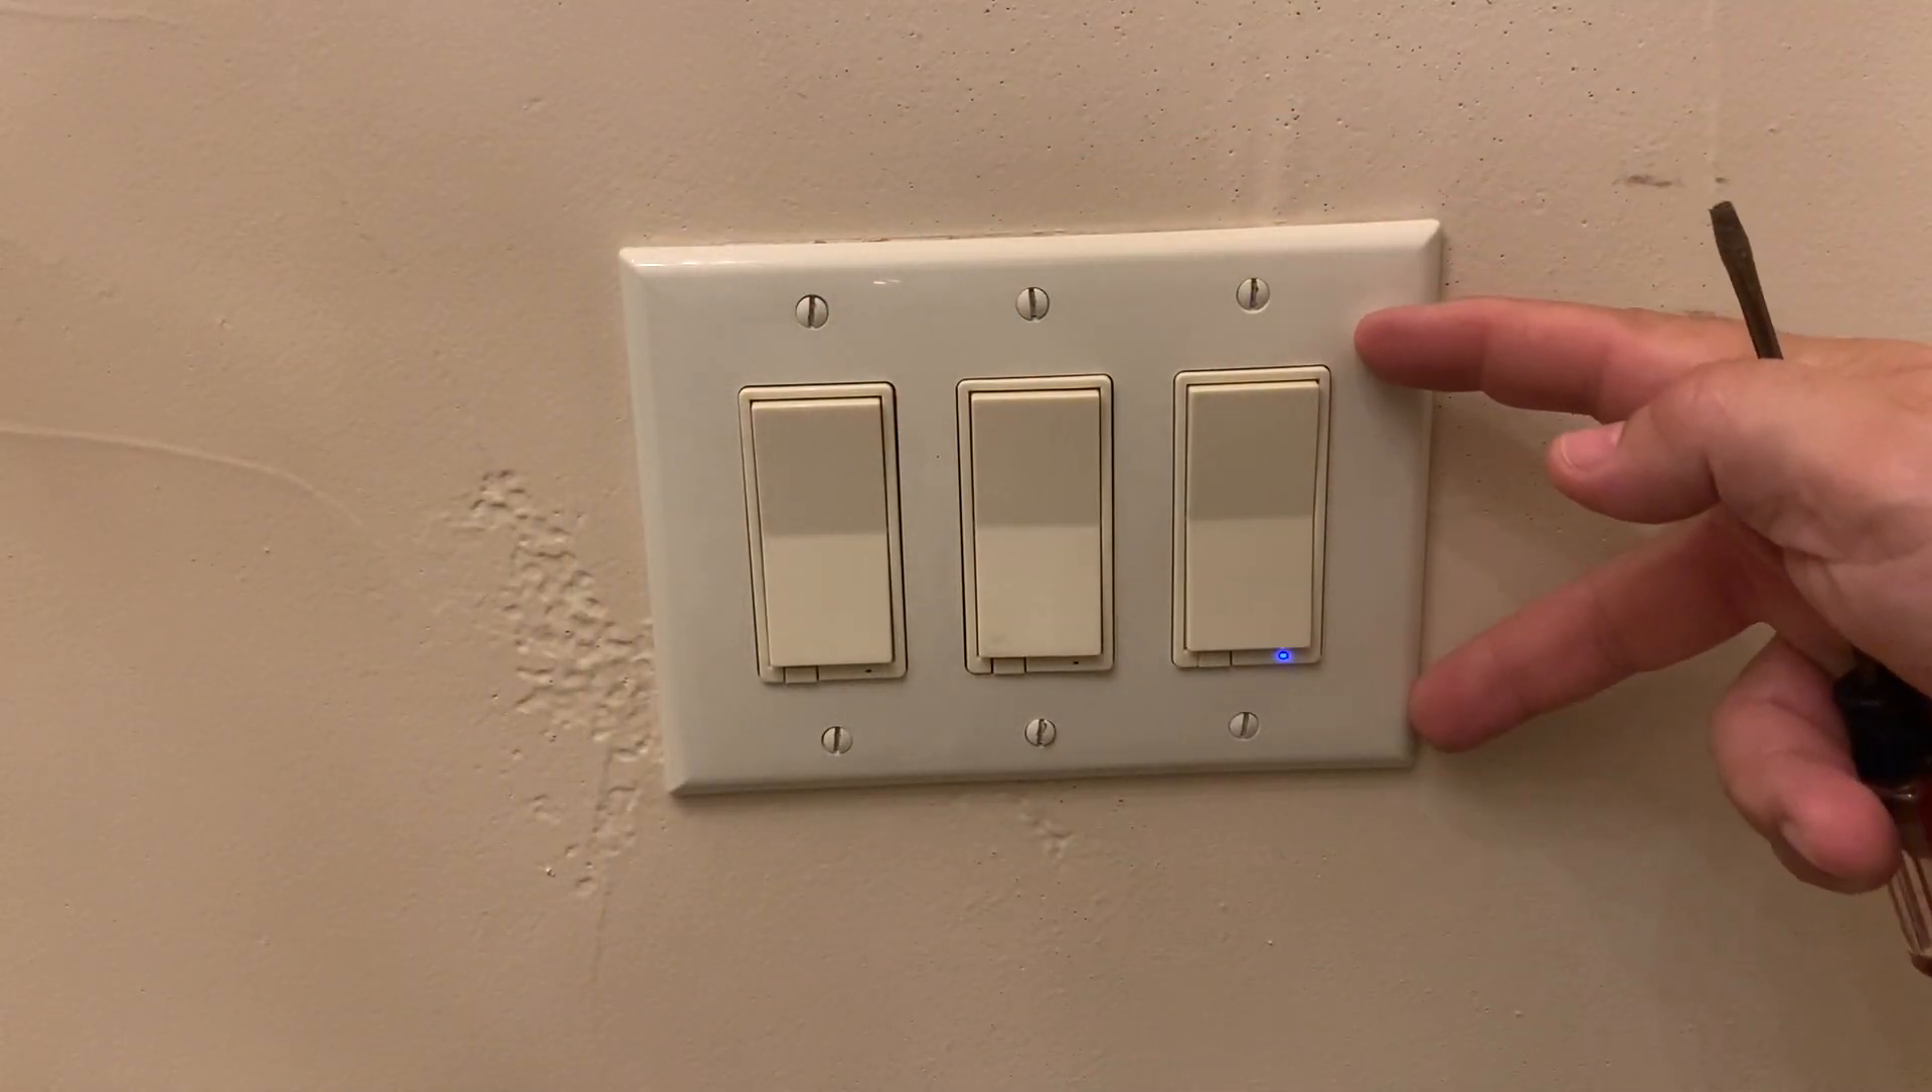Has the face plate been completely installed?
Yes.